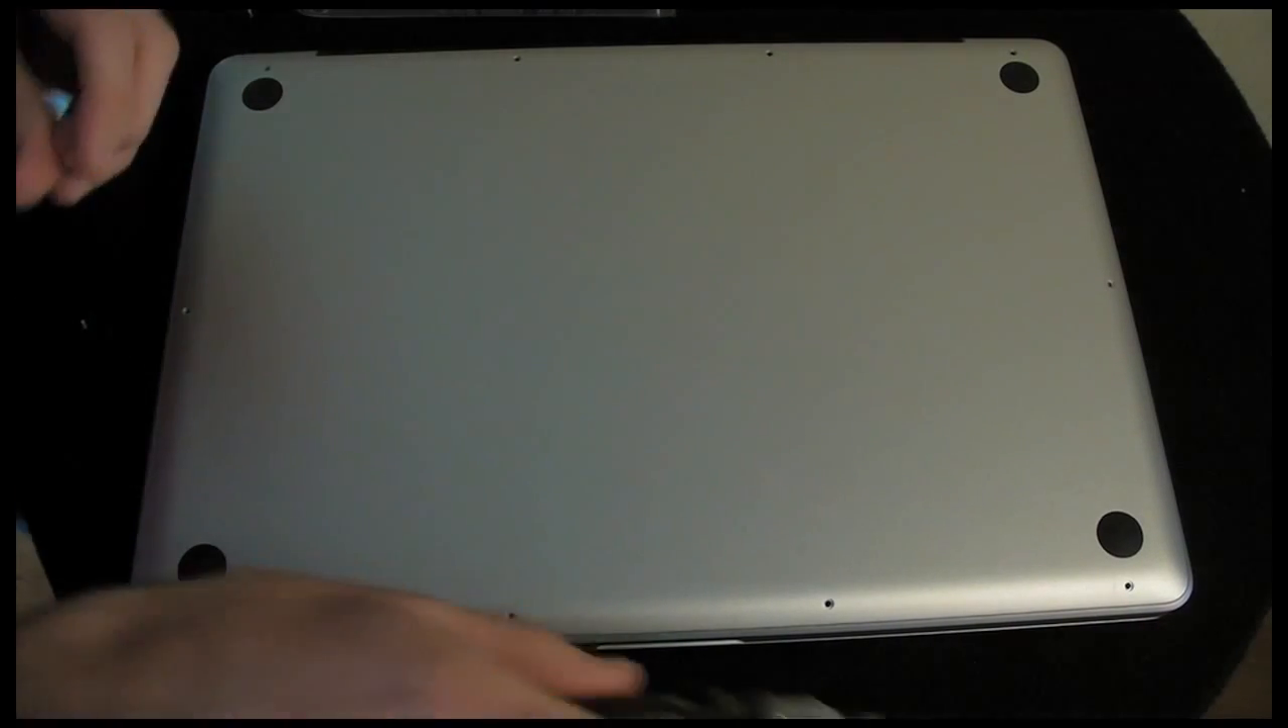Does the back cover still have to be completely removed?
Yes.